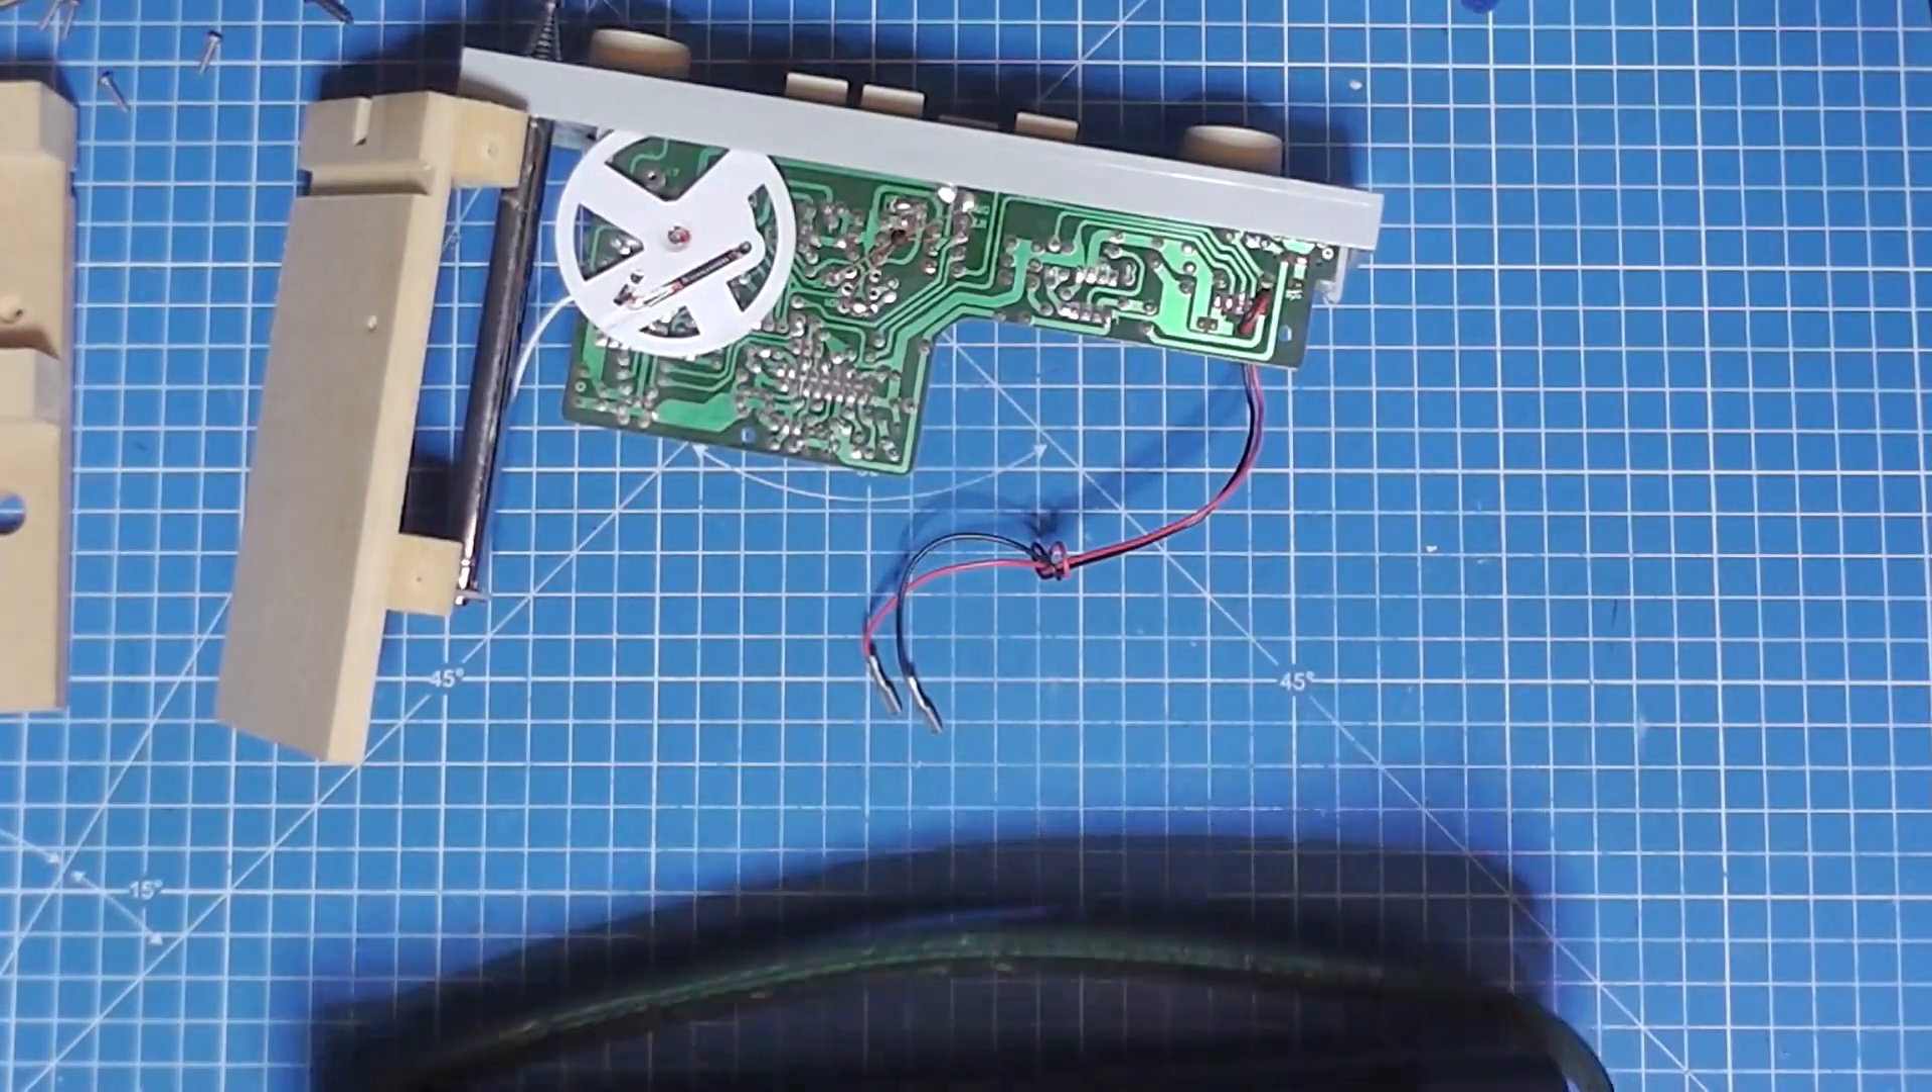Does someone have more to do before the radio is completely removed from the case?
No.